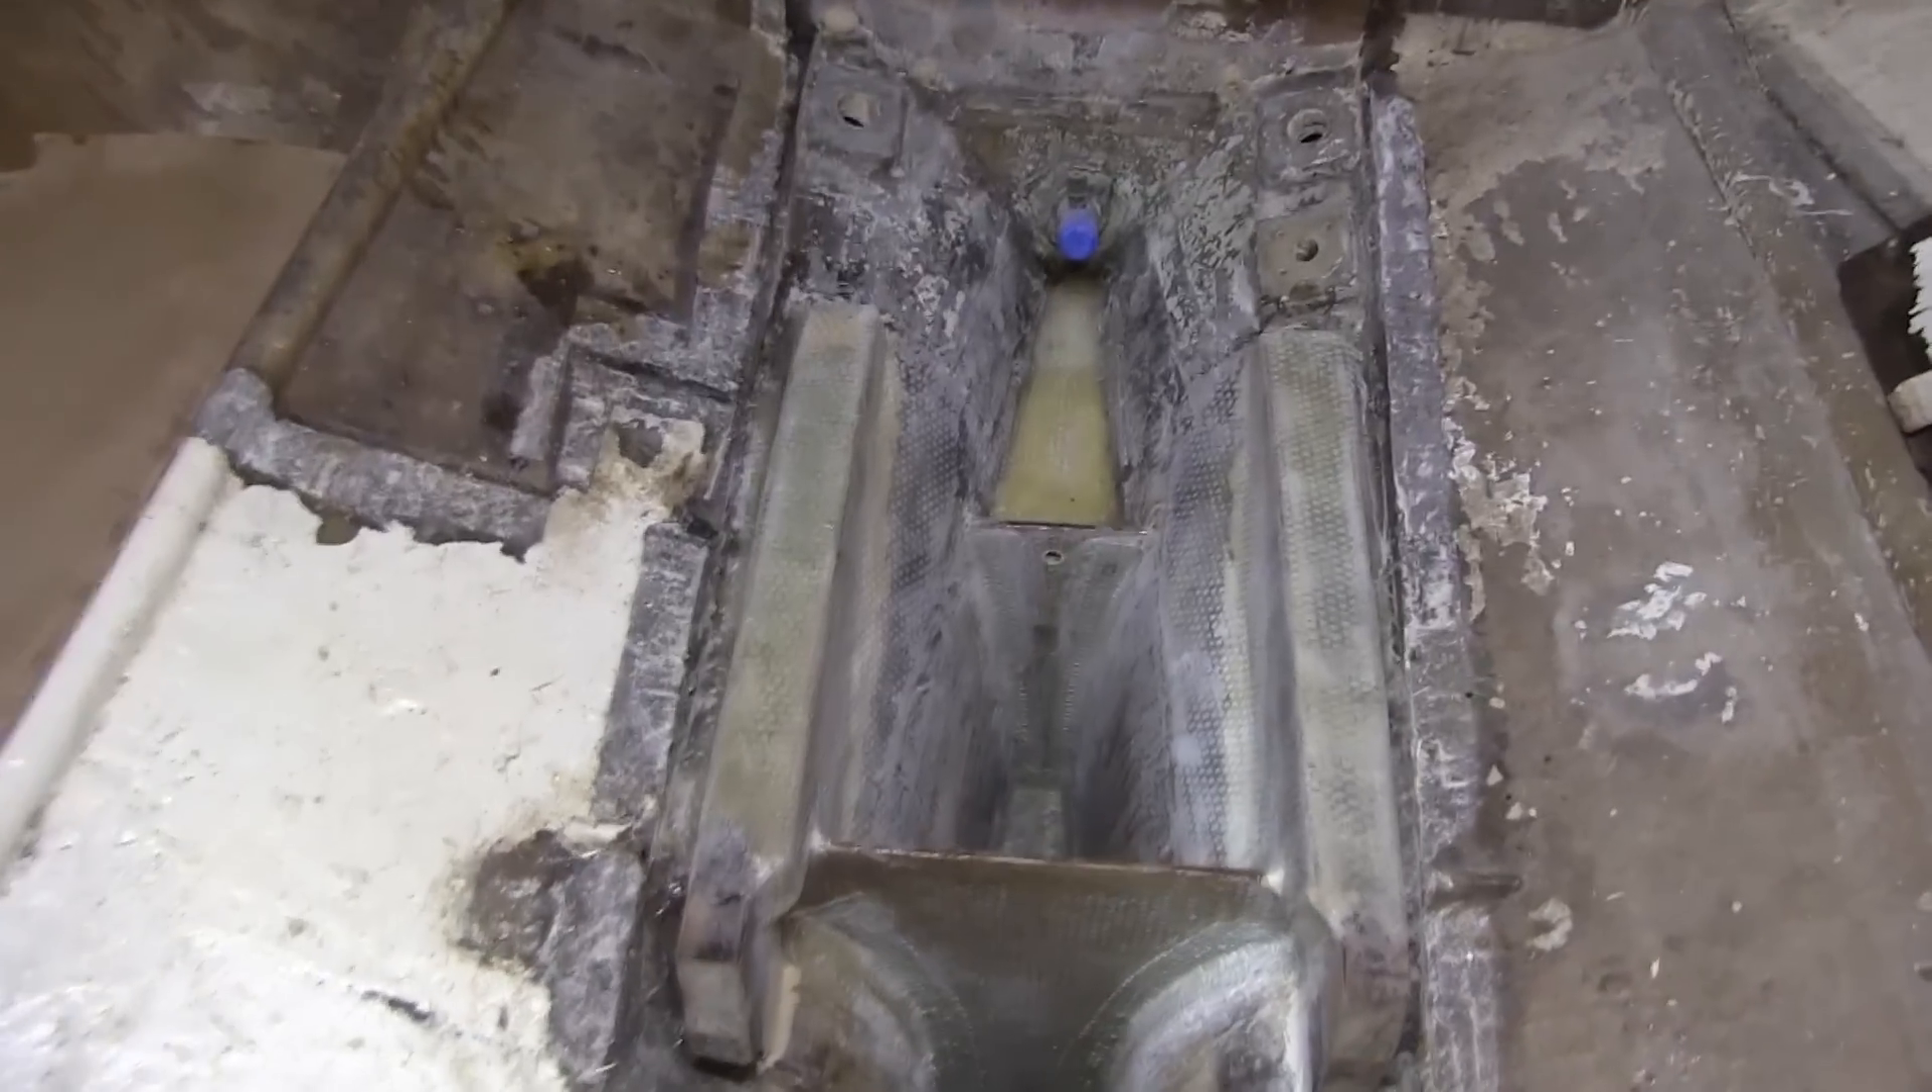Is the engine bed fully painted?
No.